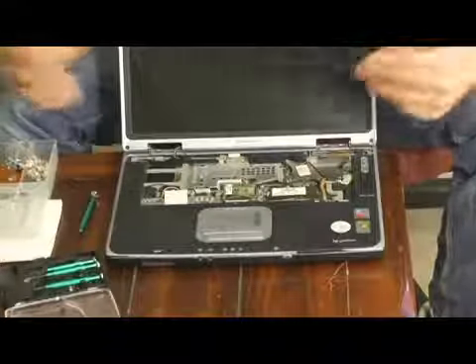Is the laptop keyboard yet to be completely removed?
No.